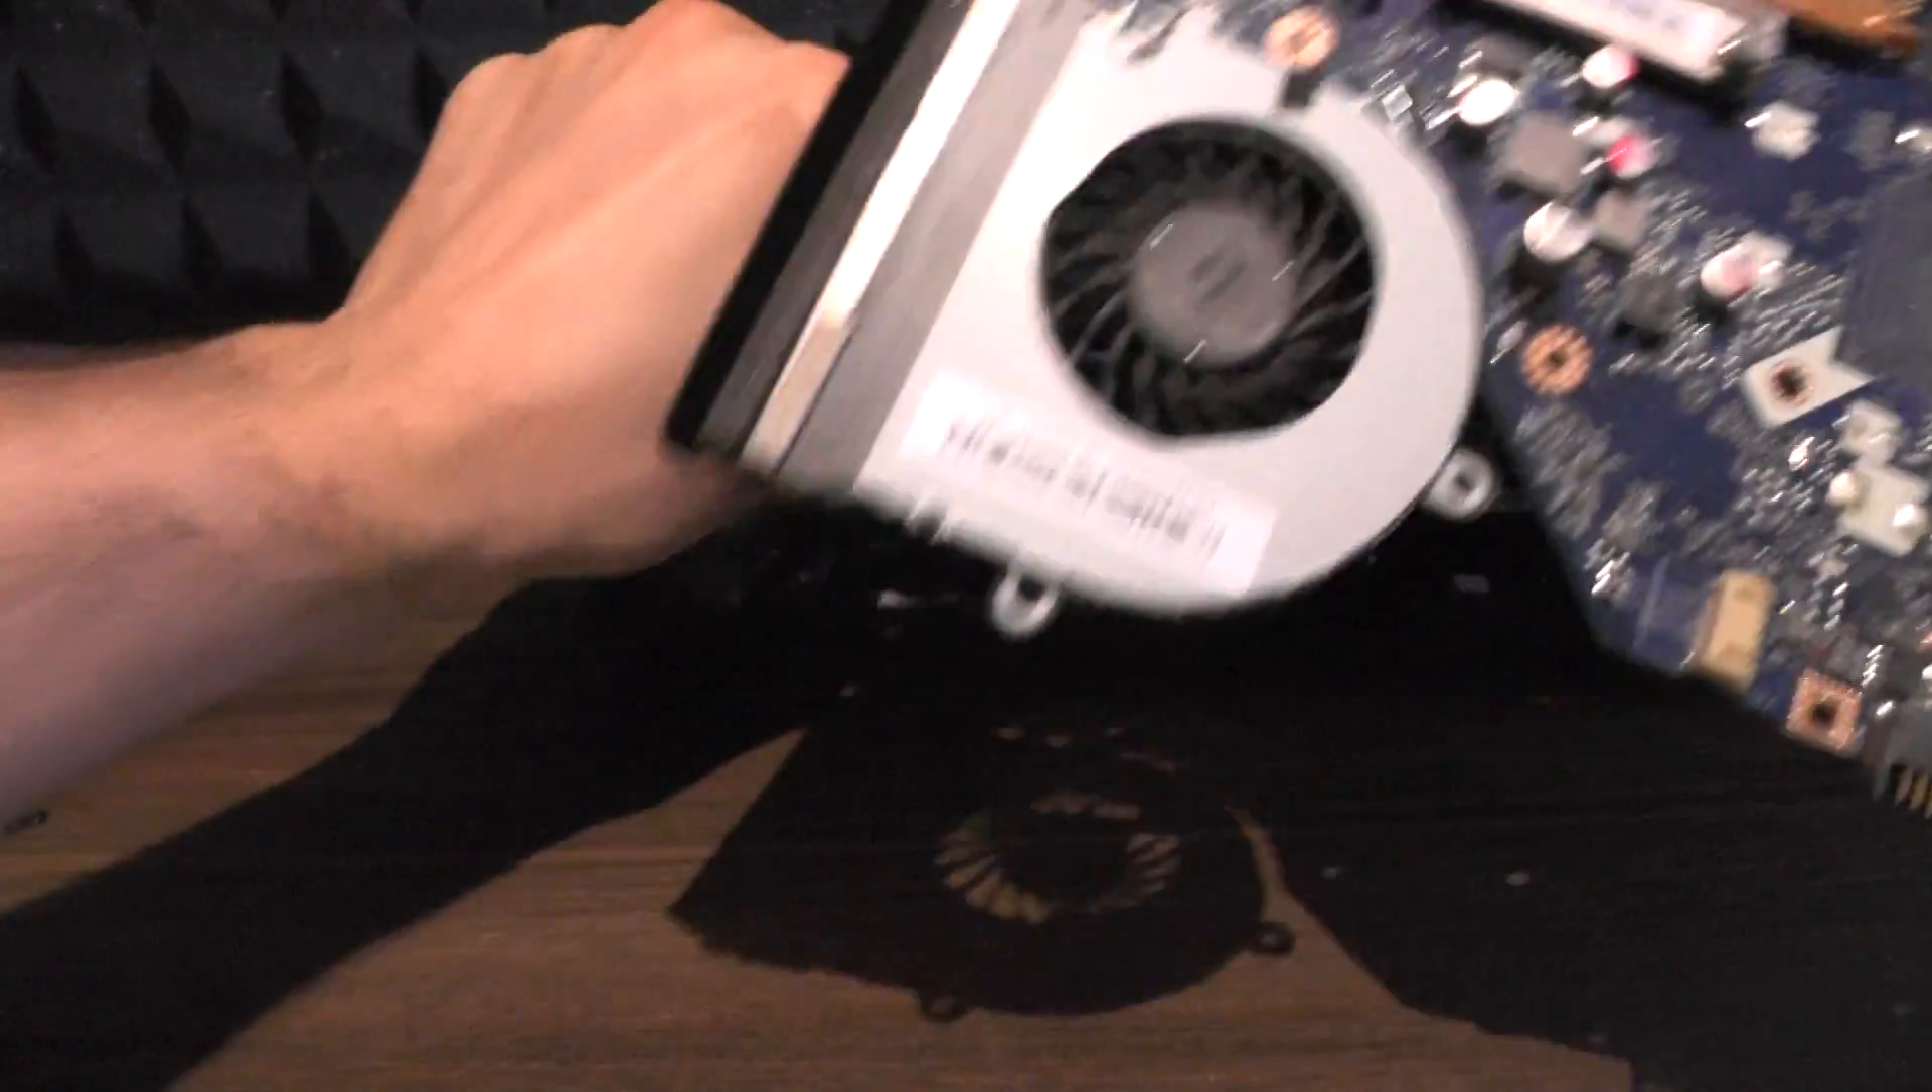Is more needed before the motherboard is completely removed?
No.